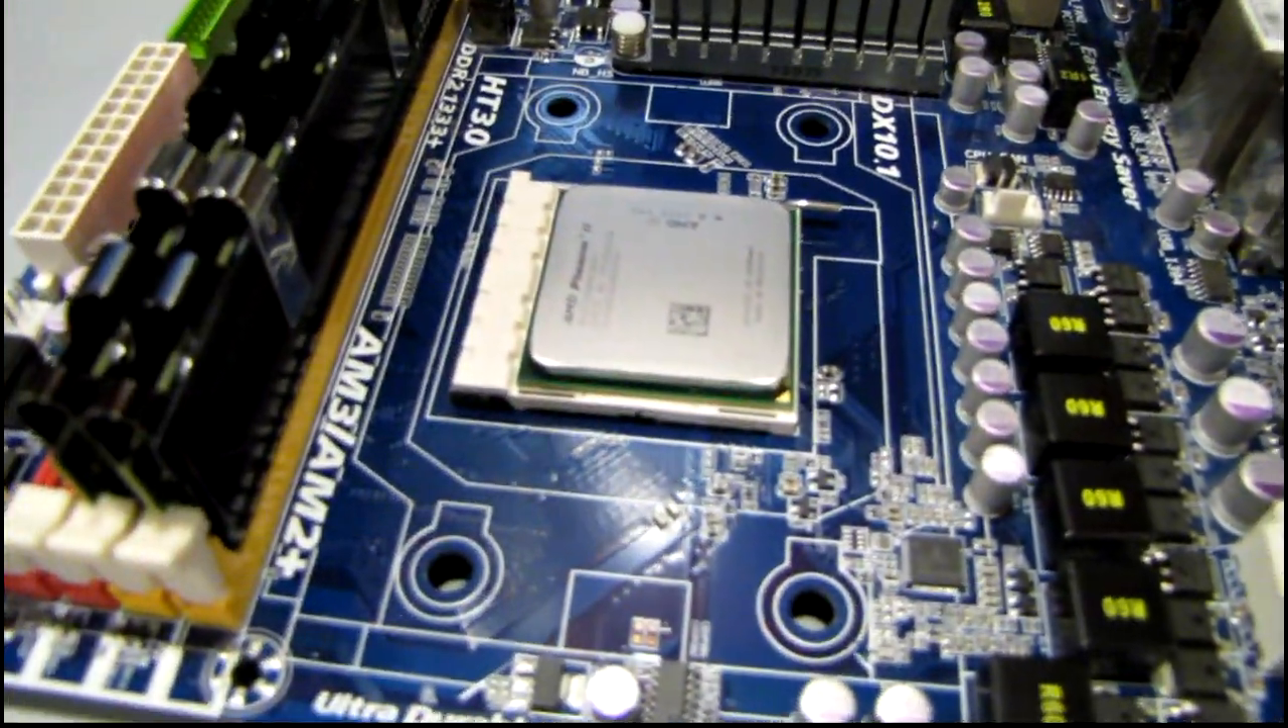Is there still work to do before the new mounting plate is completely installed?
Yes.